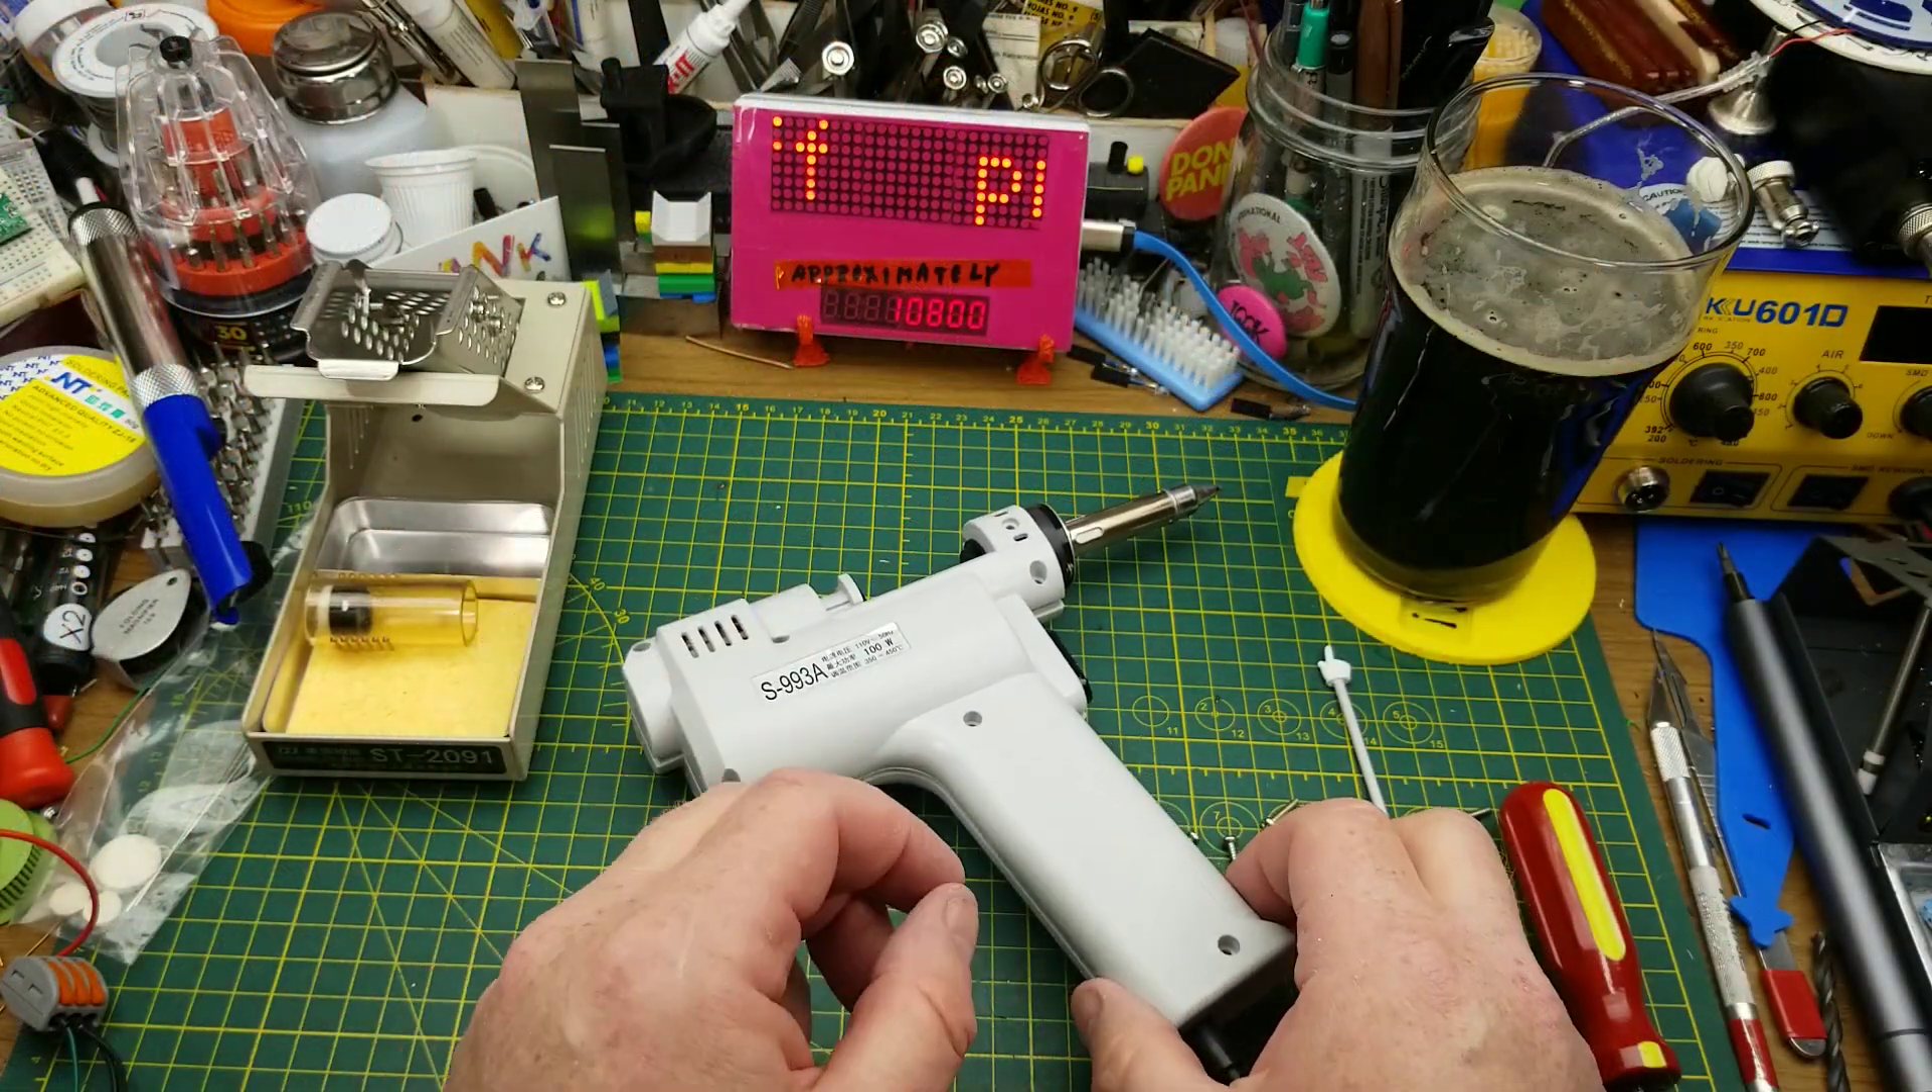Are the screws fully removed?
Yes.